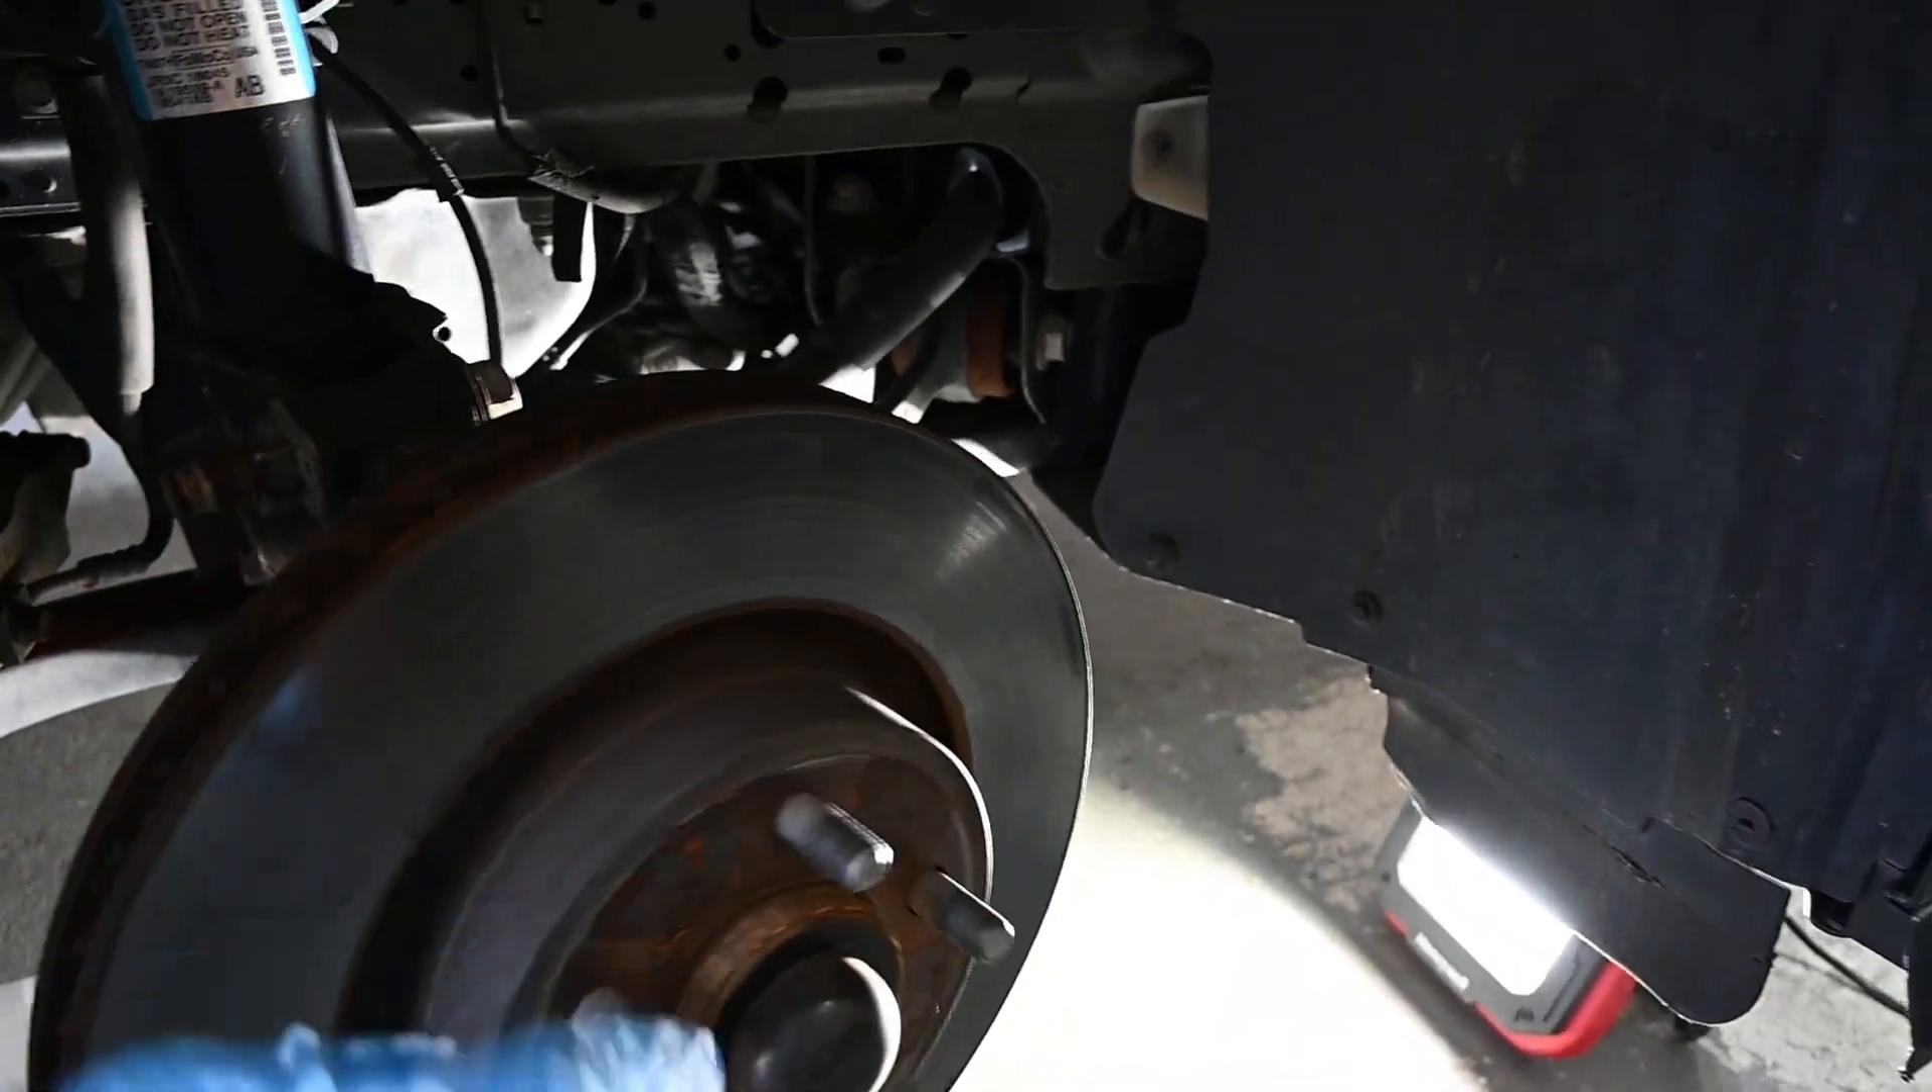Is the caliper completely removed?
Yes.